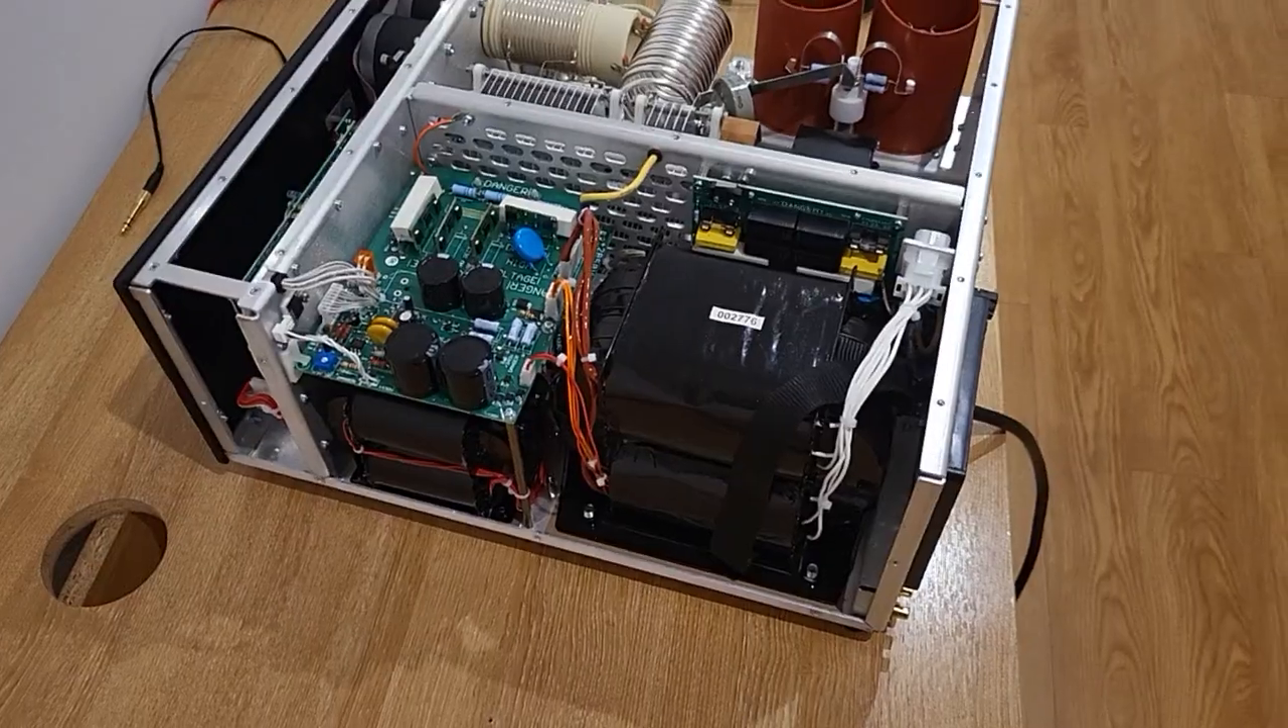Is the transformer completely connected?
Yes.